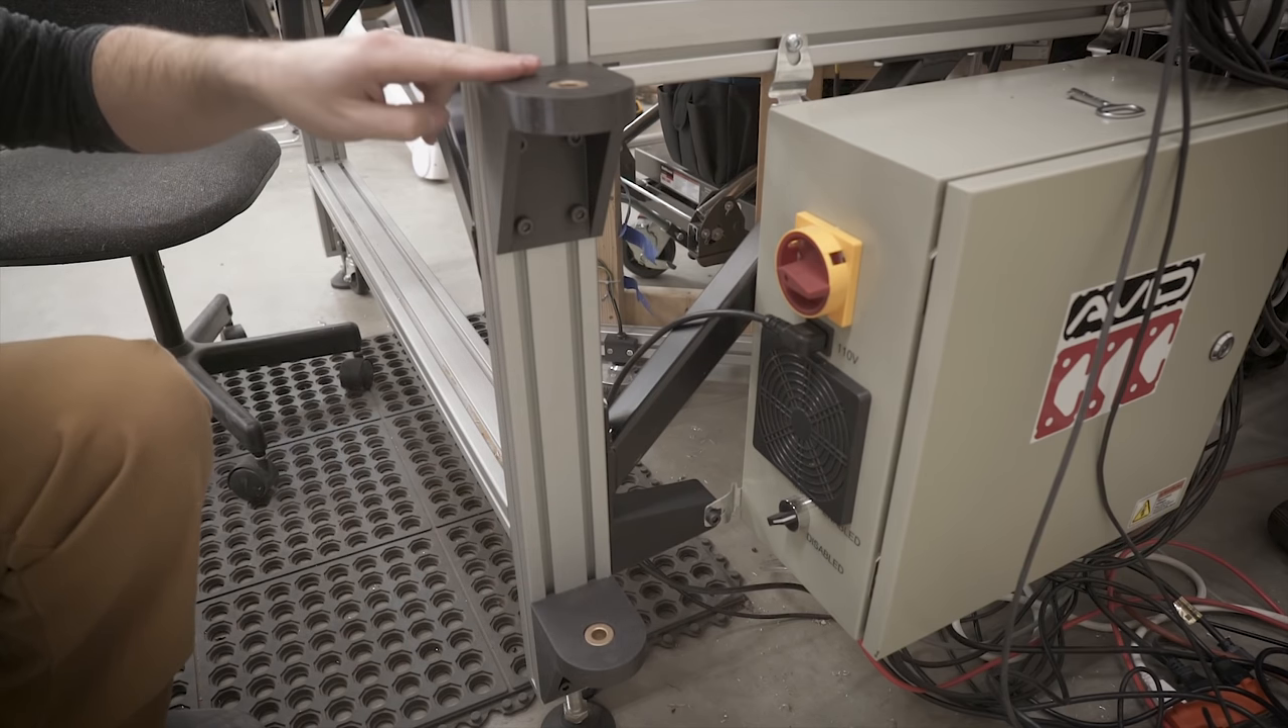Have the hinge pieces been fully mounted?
Yes.